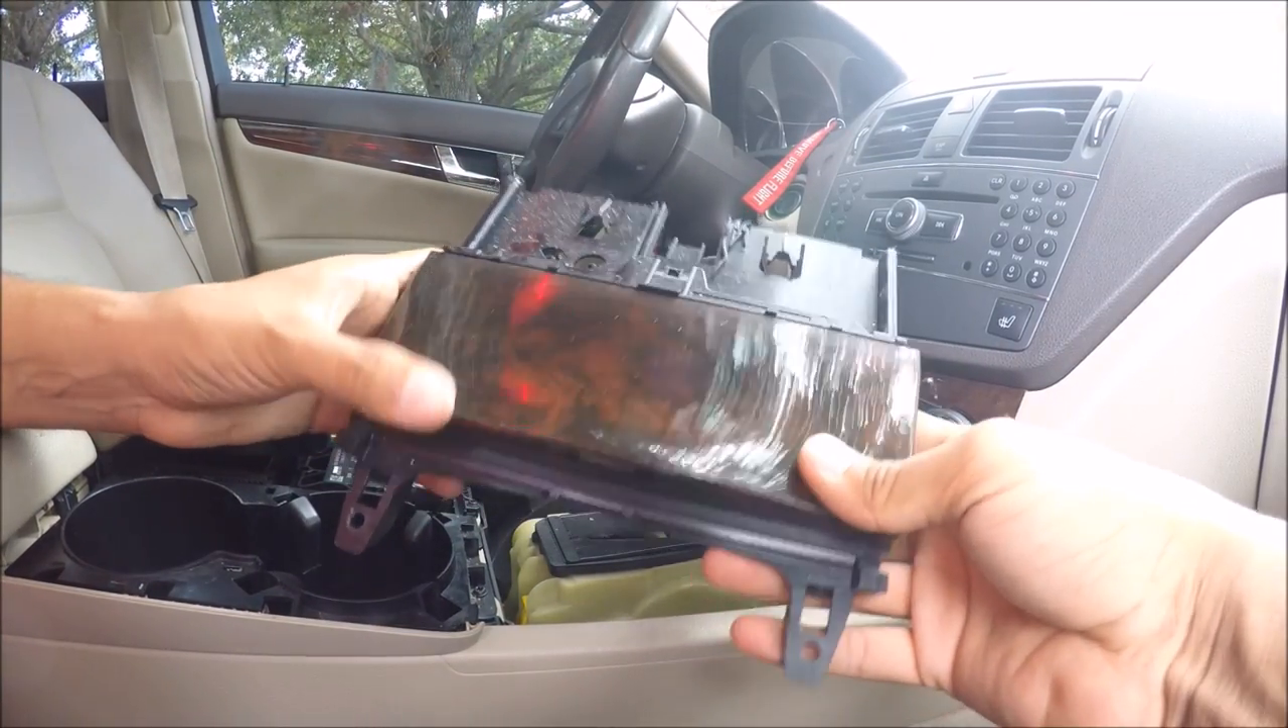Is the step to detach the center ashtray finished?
Yes.